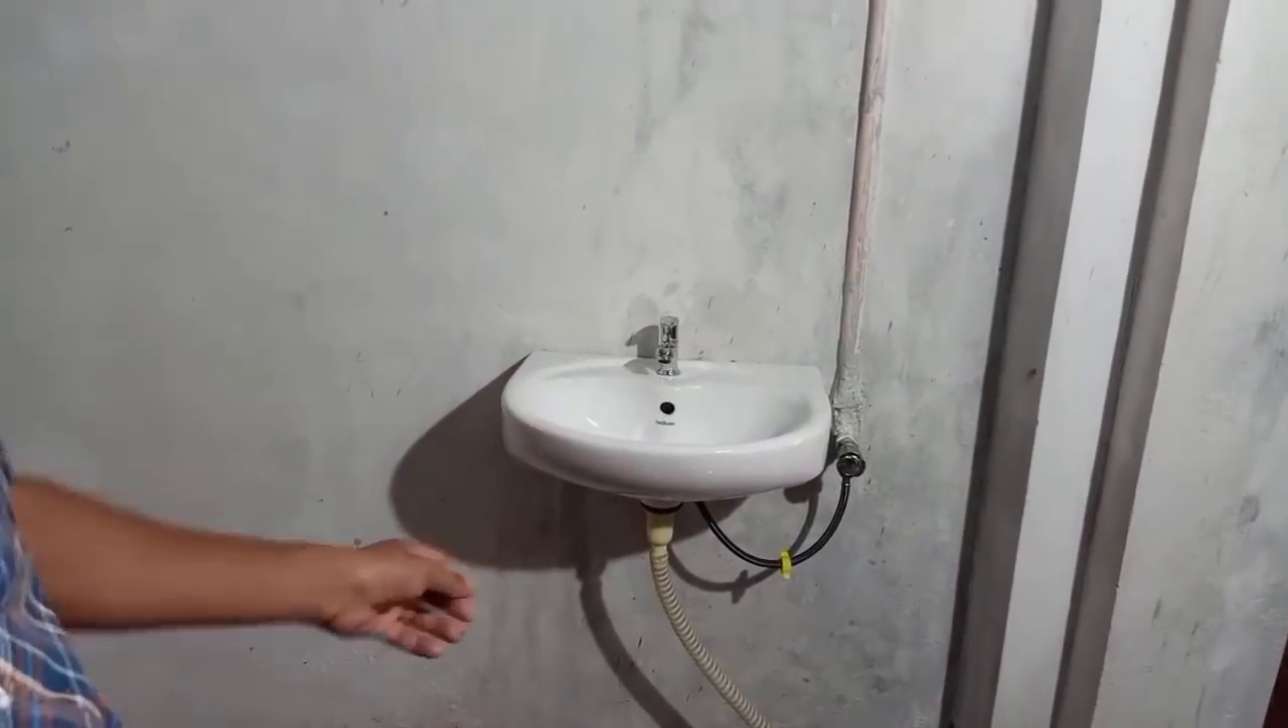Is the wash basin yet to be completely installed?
No.